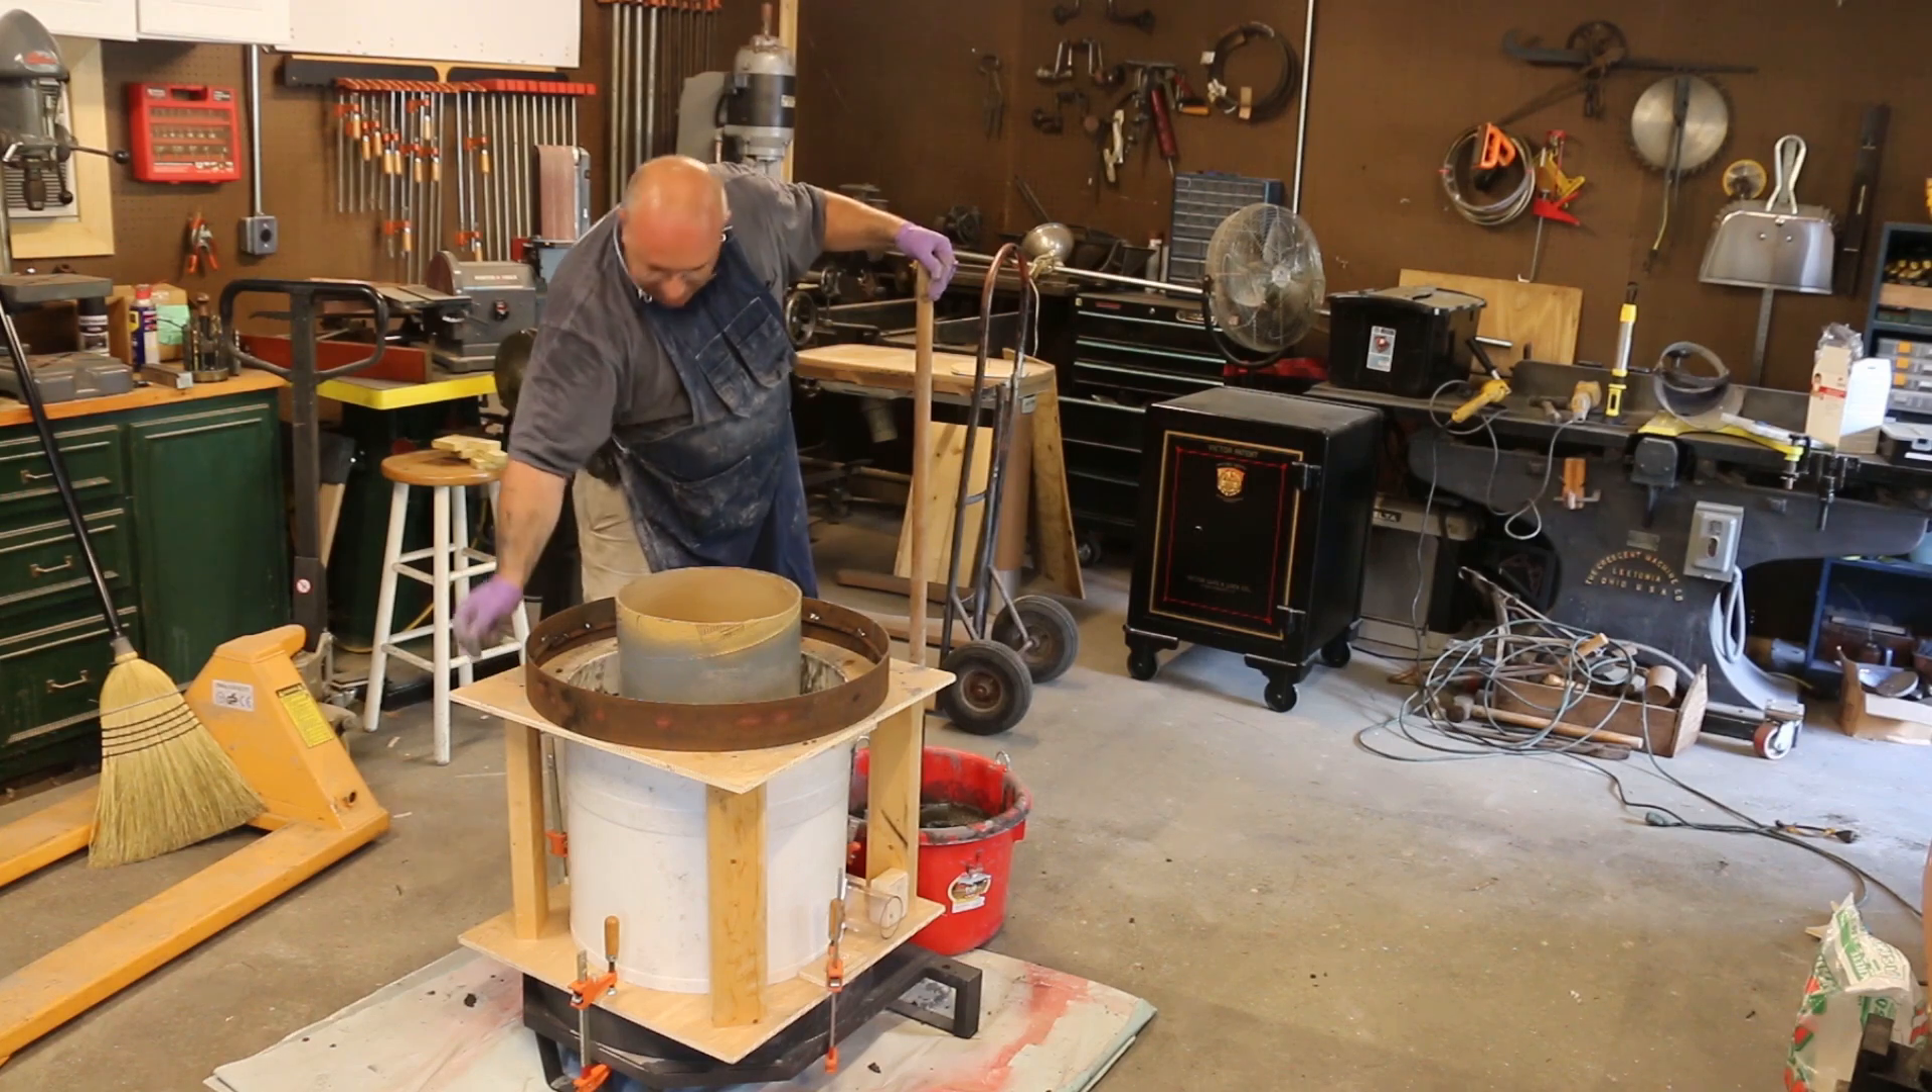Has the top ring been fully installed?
Yes.